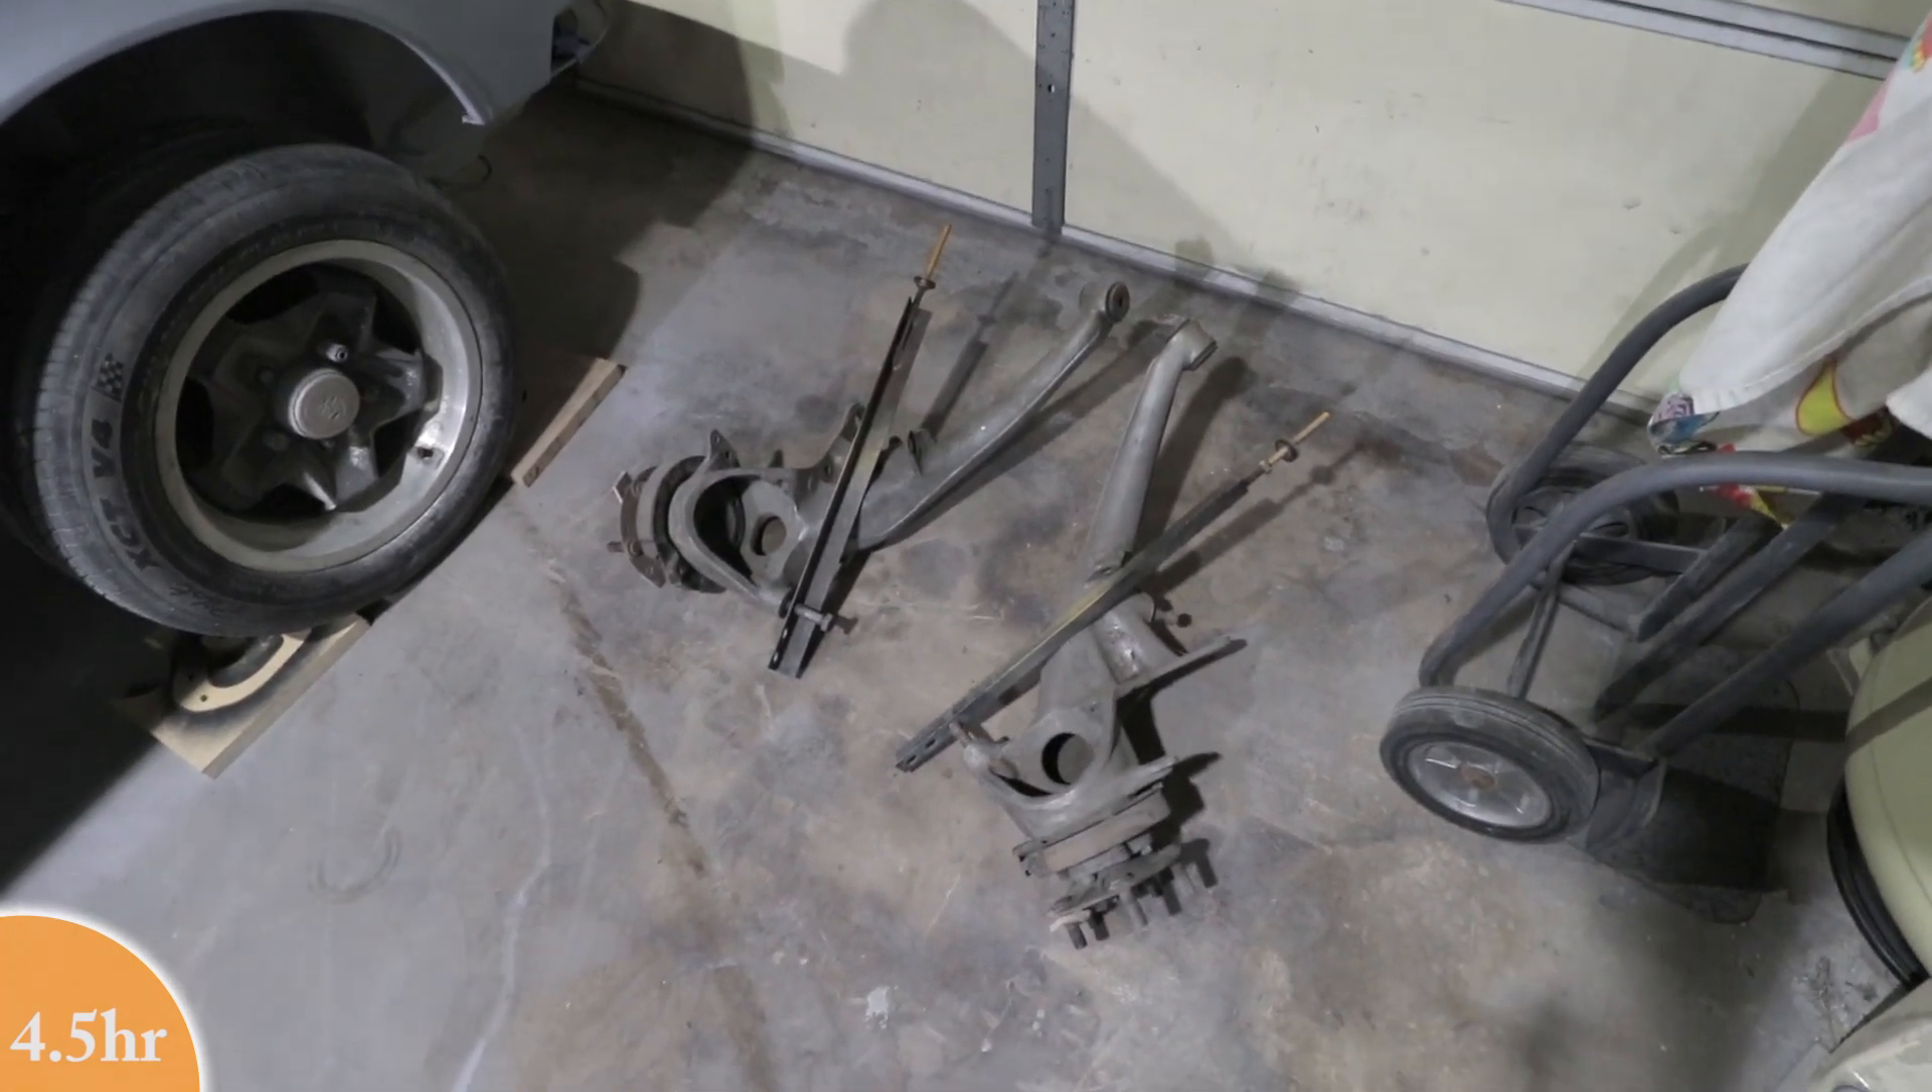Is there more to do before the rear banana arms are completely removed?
No.